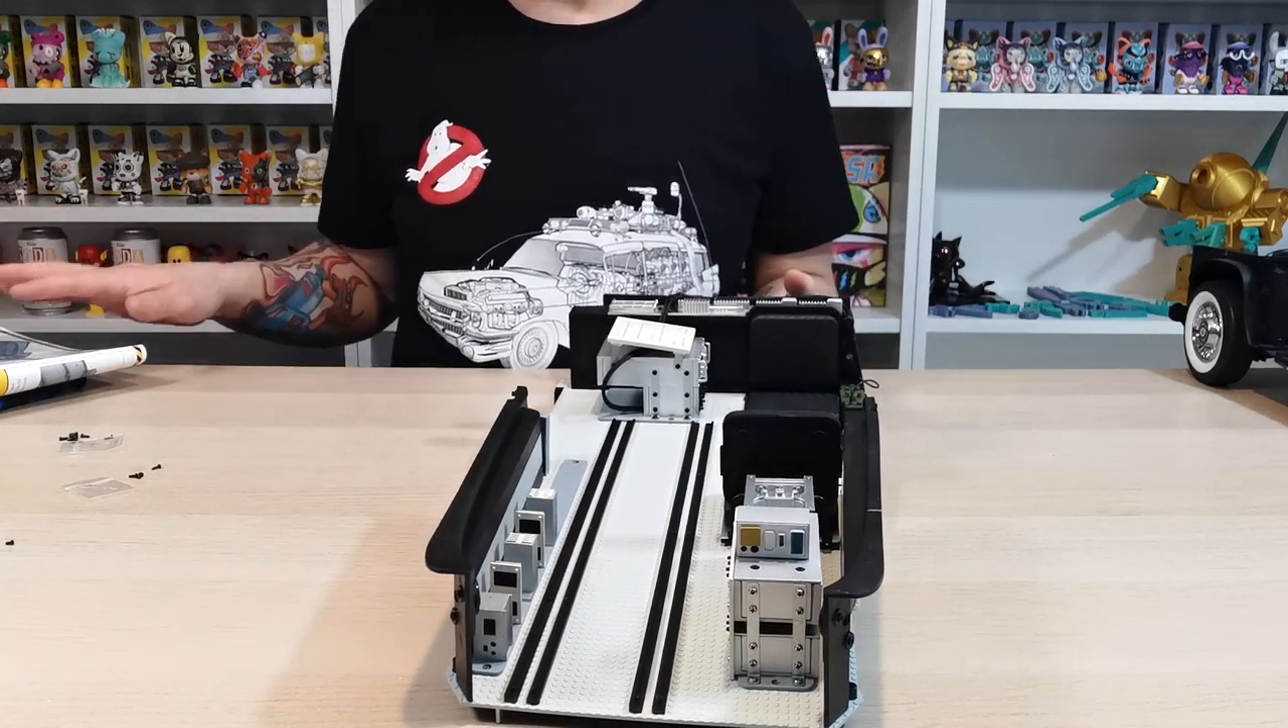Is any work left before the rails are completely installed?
No.